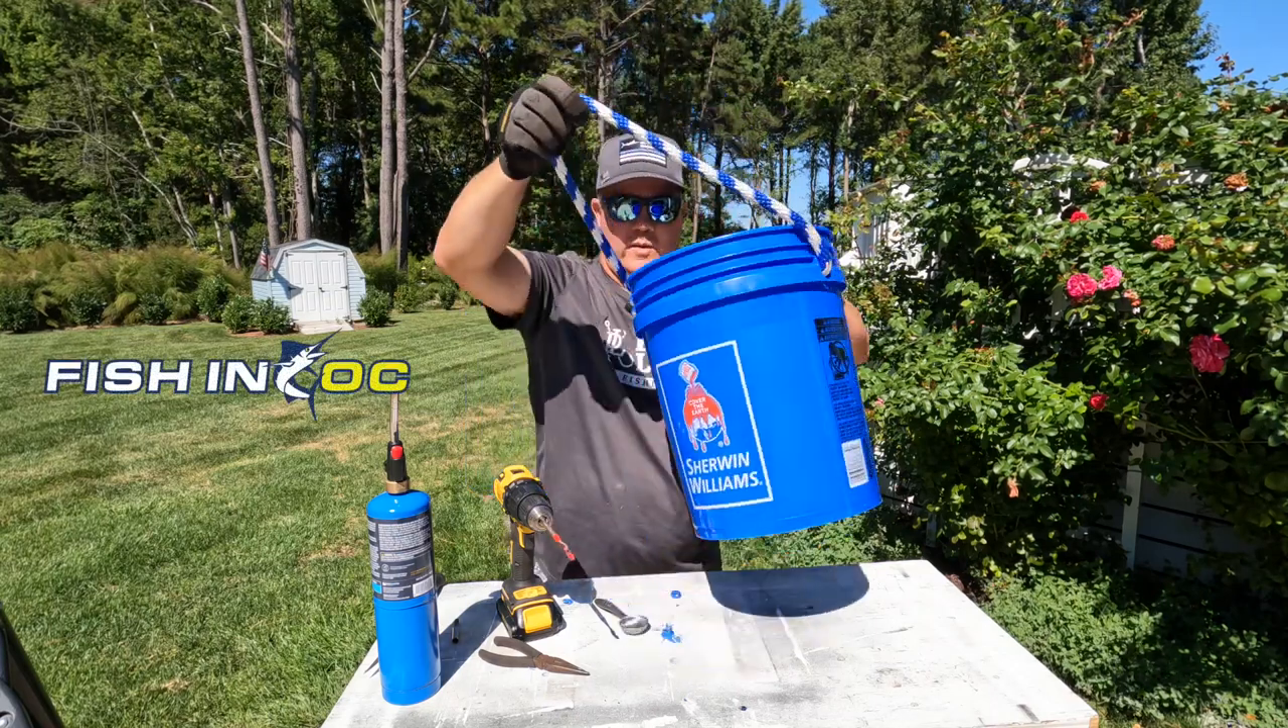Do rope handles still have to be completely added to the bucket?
No.